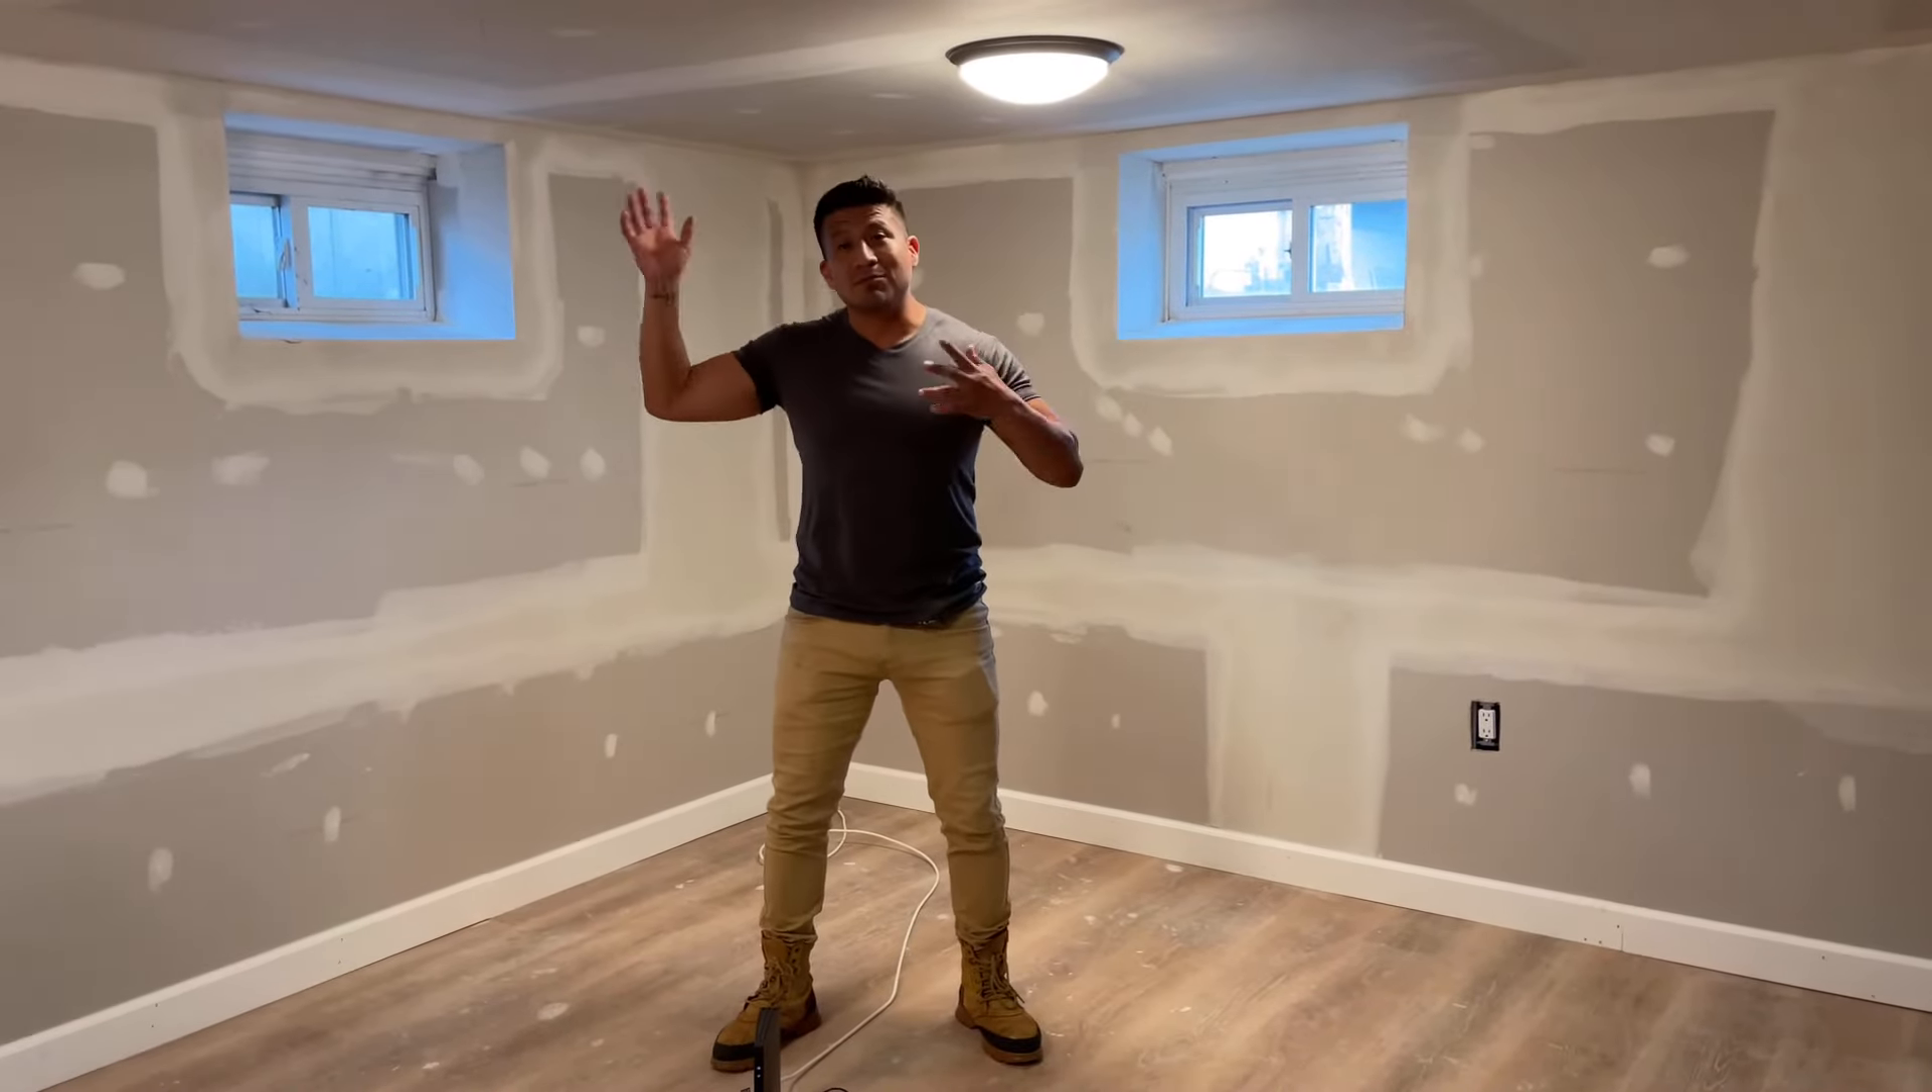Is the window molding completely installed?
No.